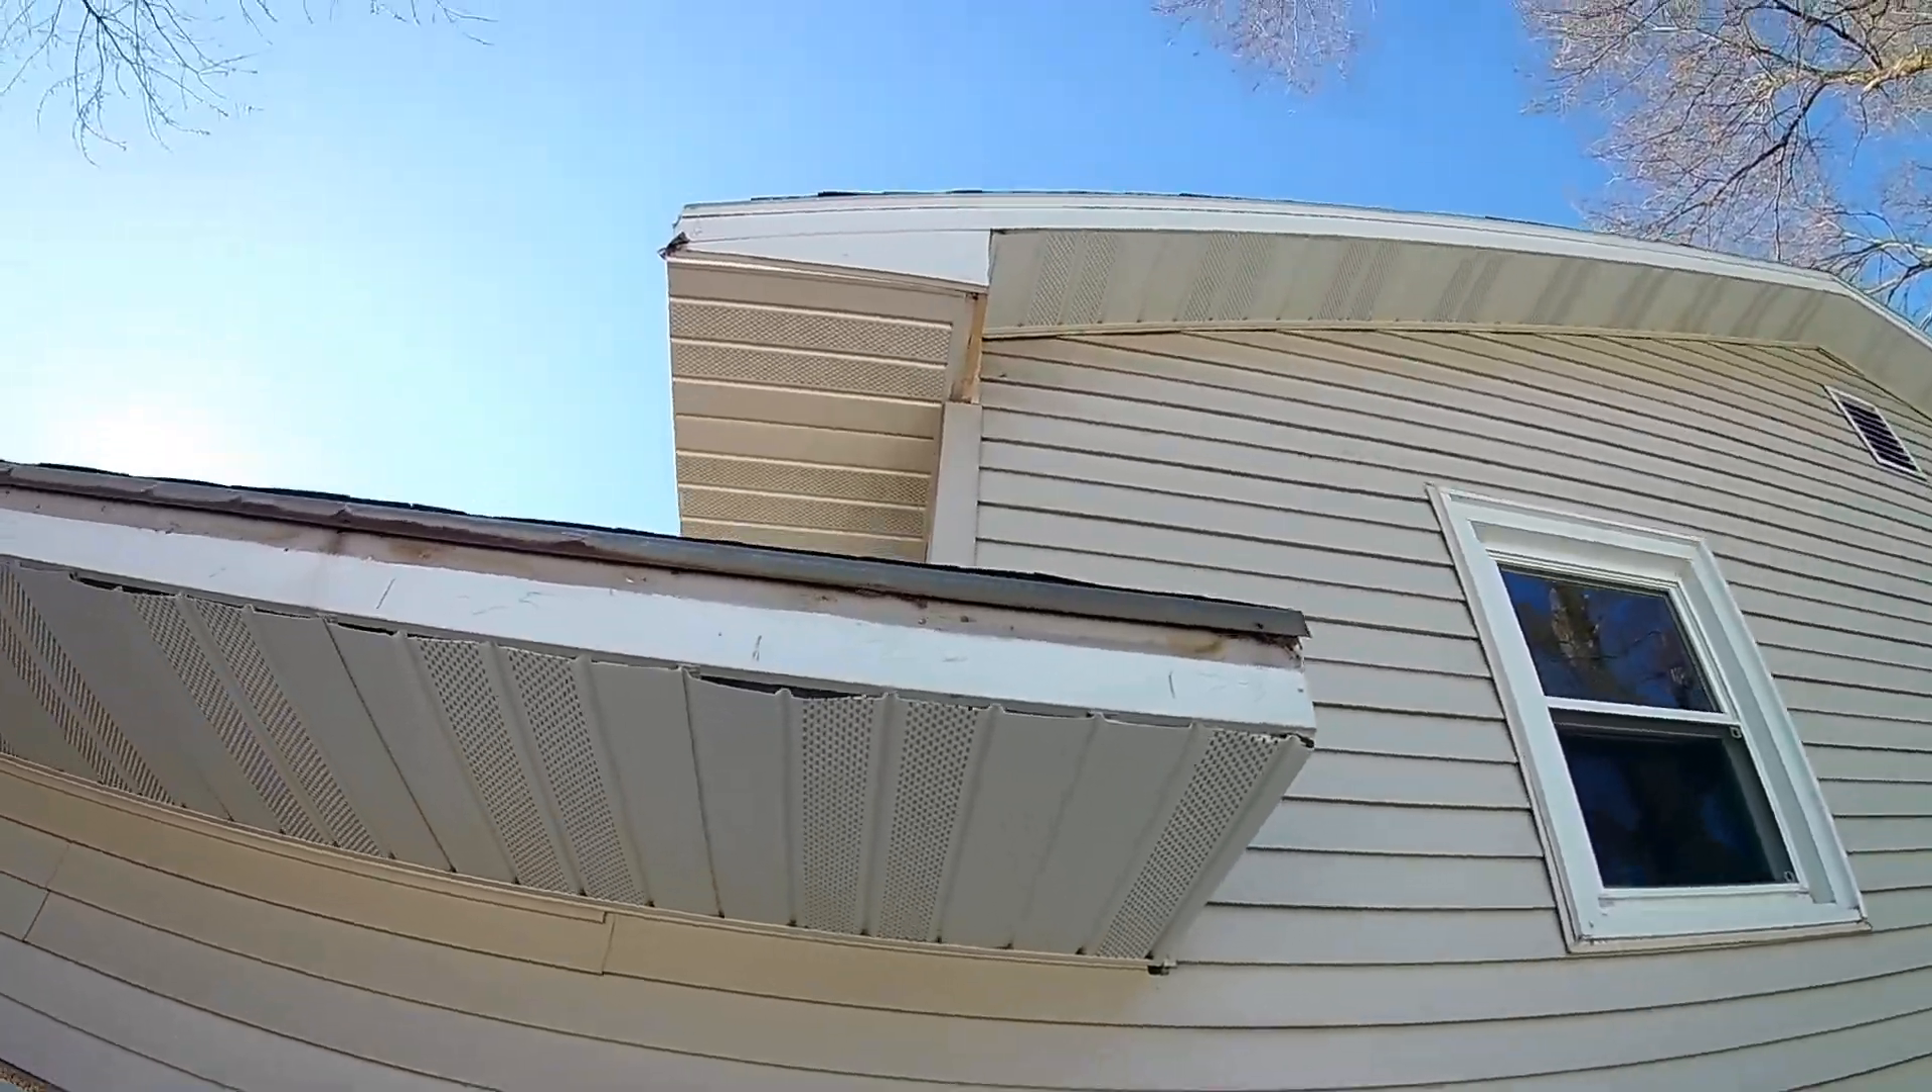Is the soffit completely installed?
Yes.